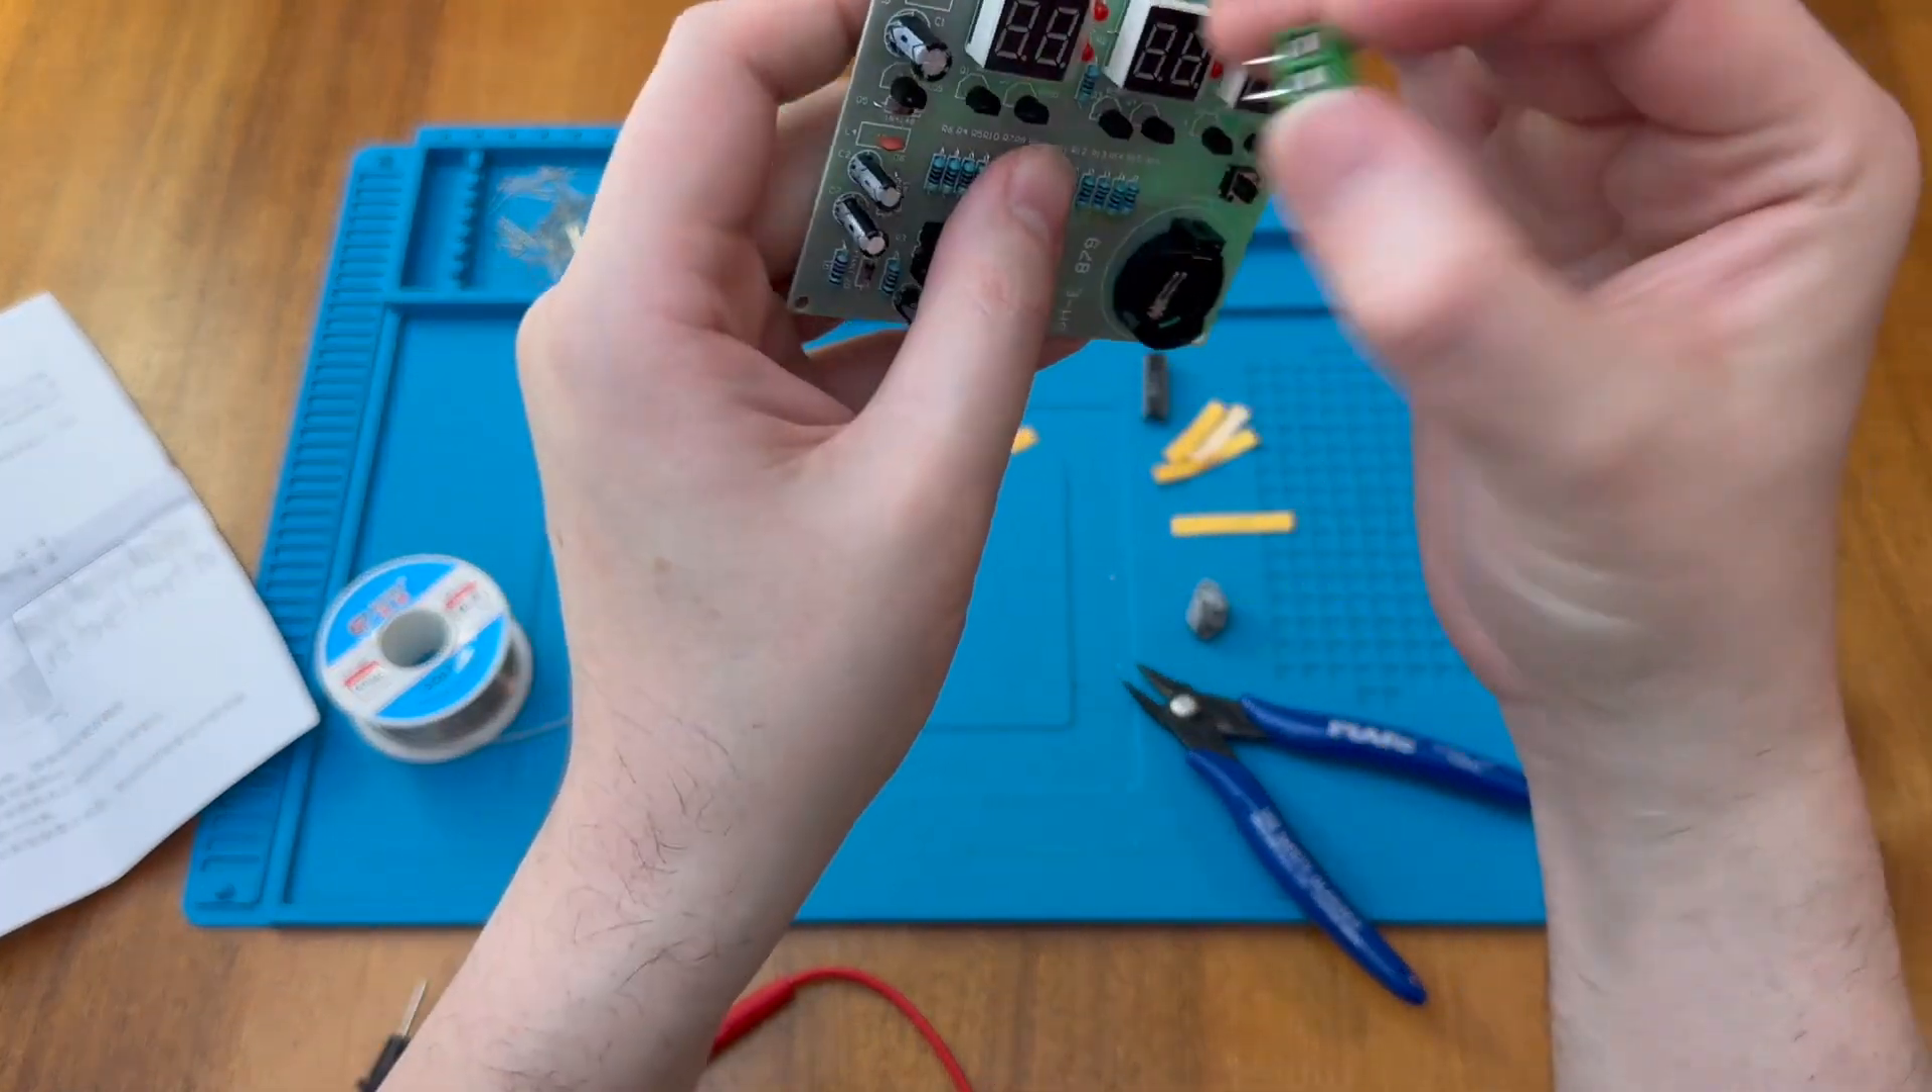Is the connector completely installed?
No.